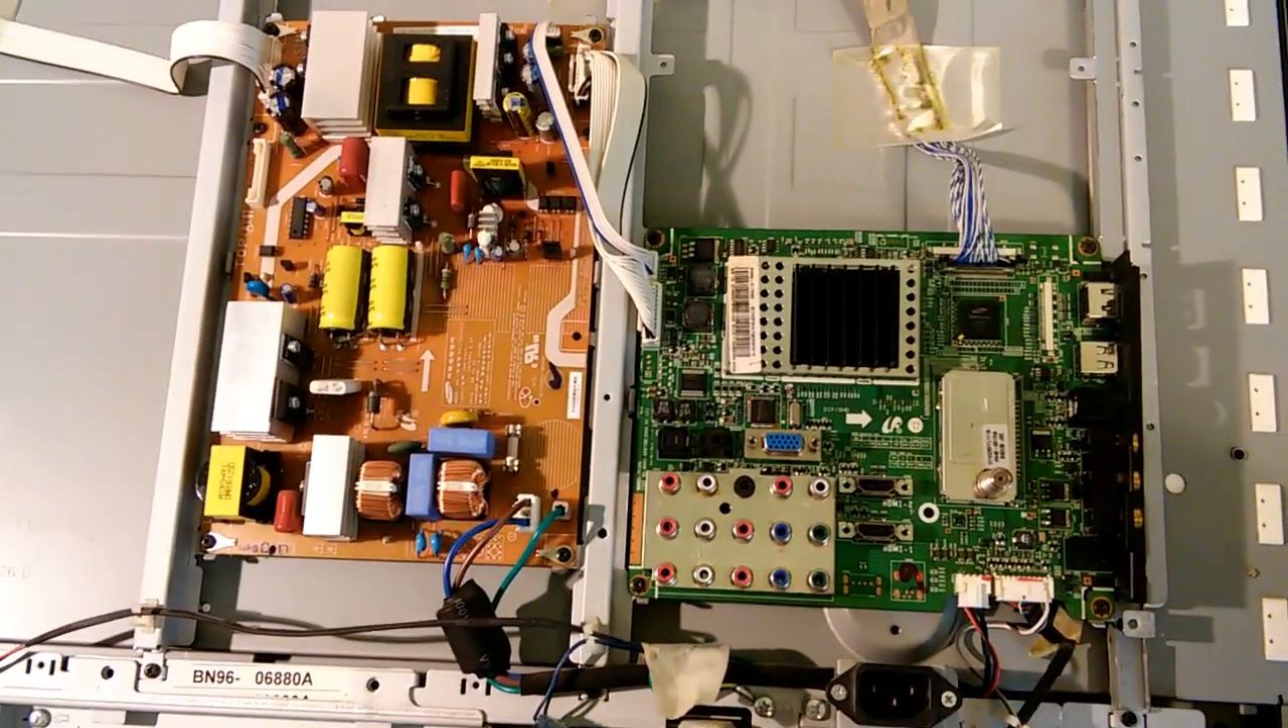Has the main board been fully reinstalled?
Yes.